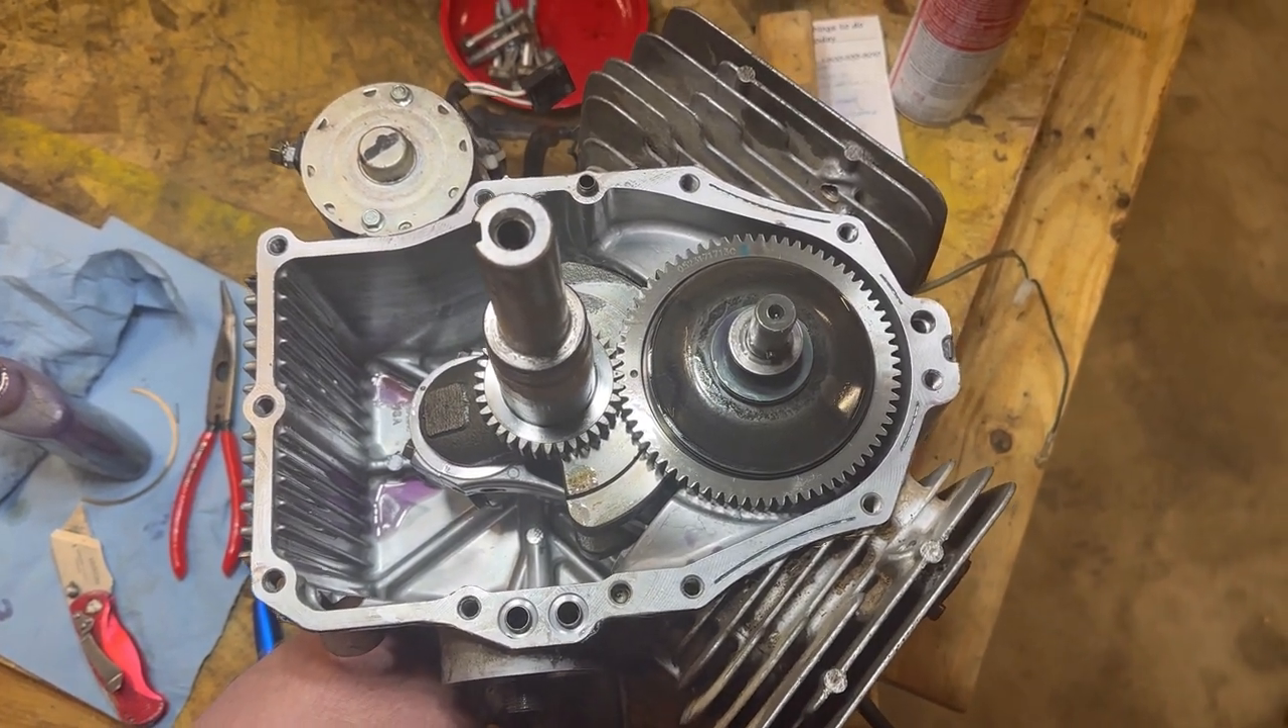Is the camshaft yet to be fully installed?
No.